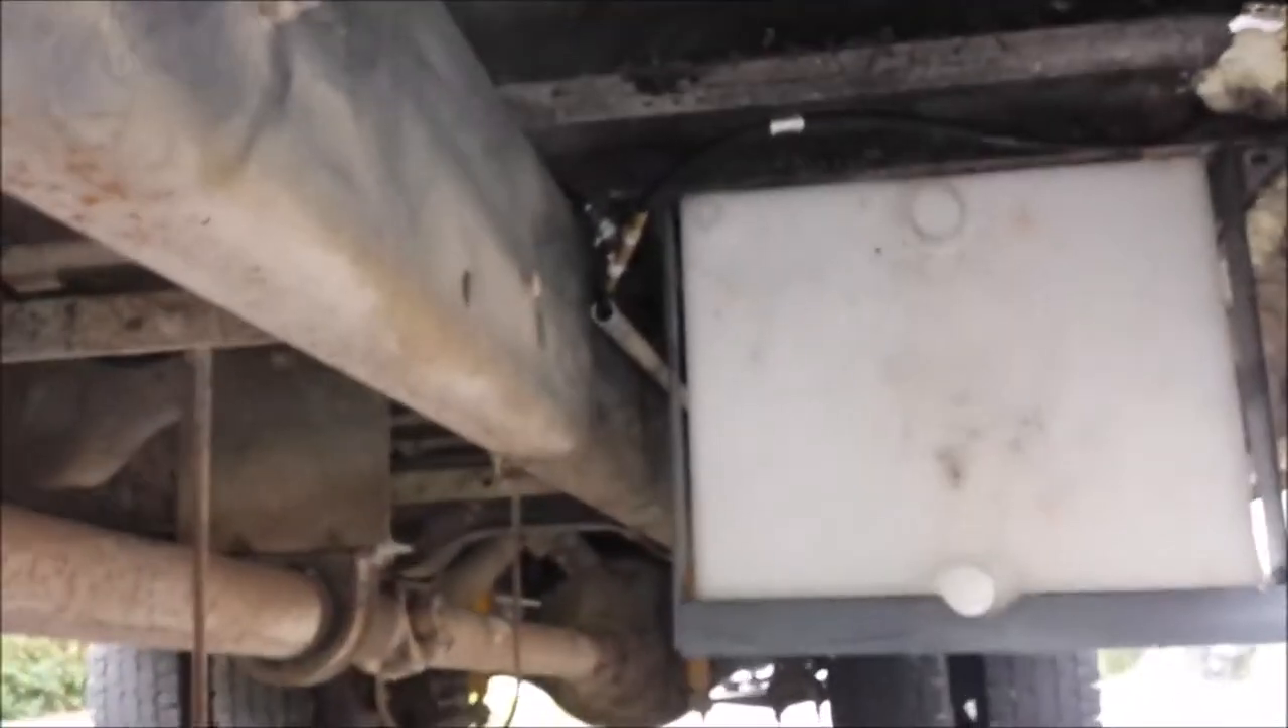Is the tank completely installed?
Yes.